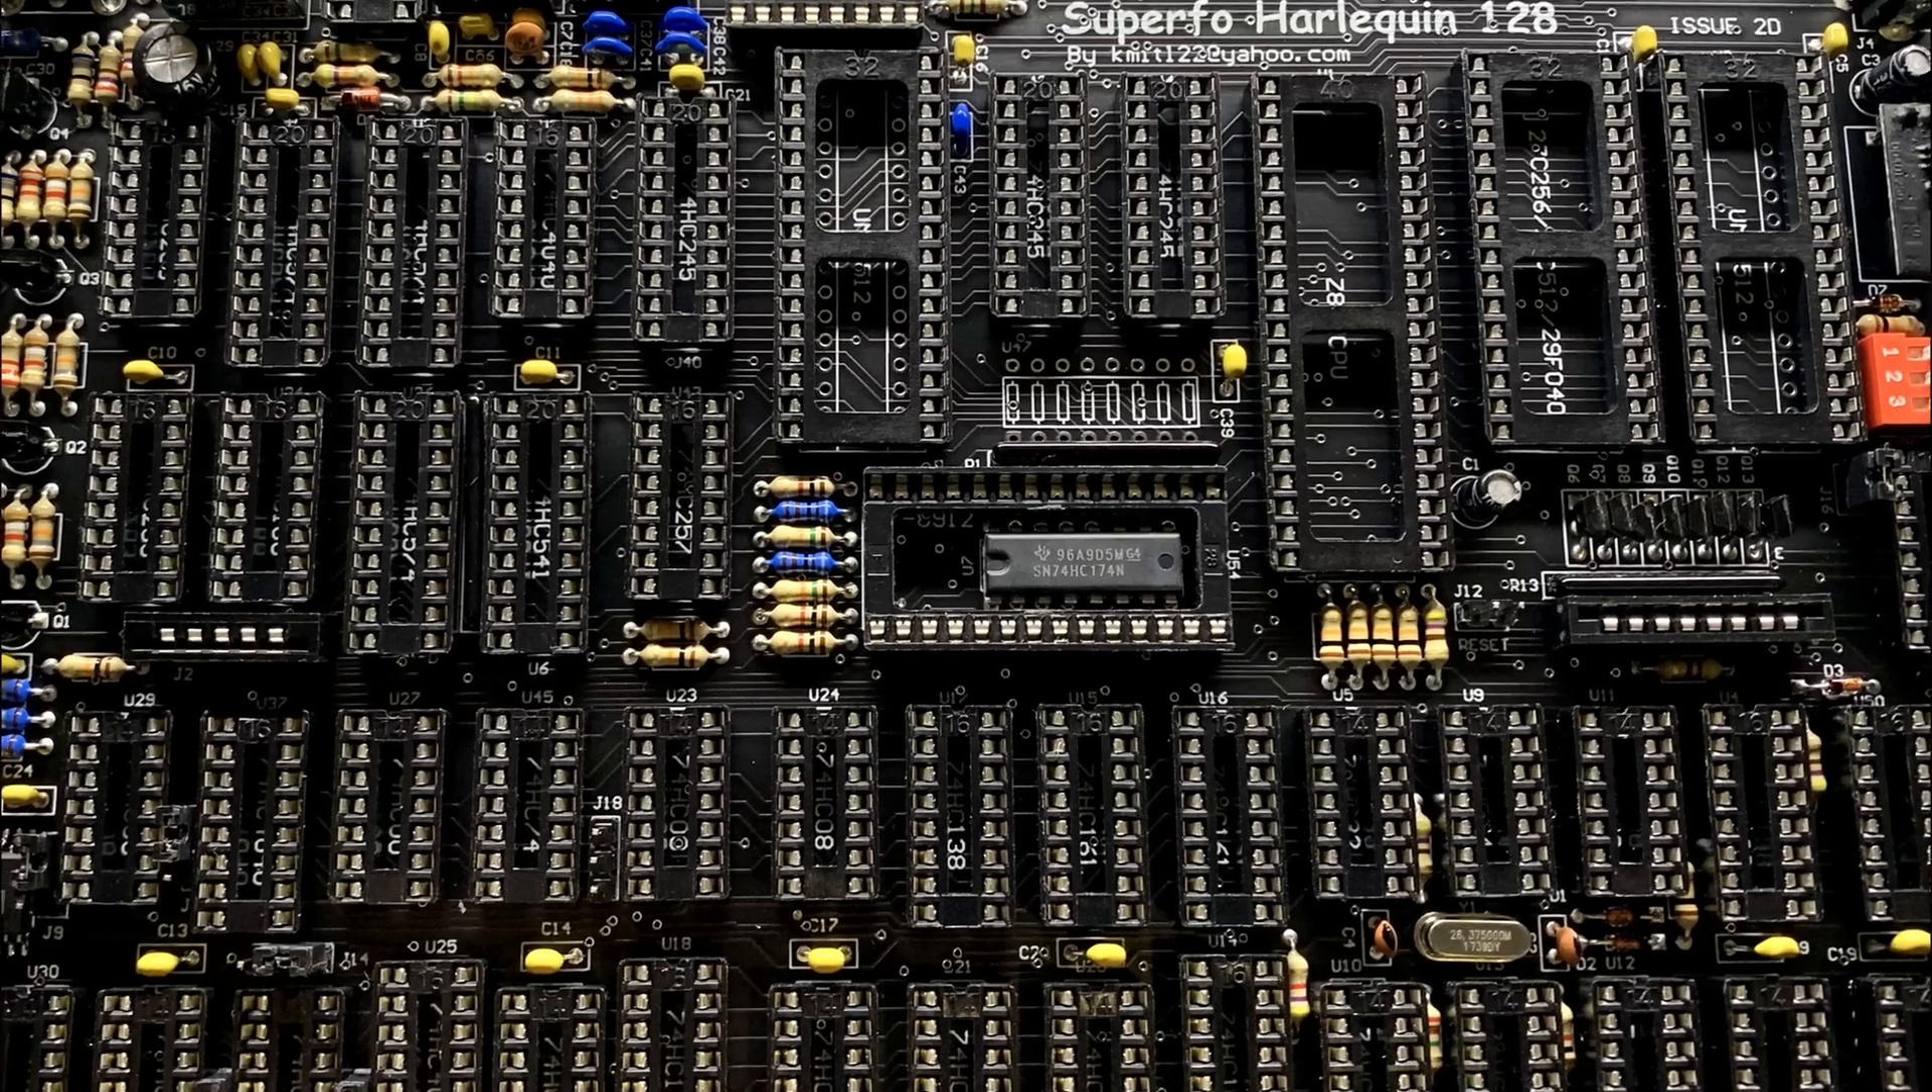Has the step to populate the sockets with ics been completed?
No.